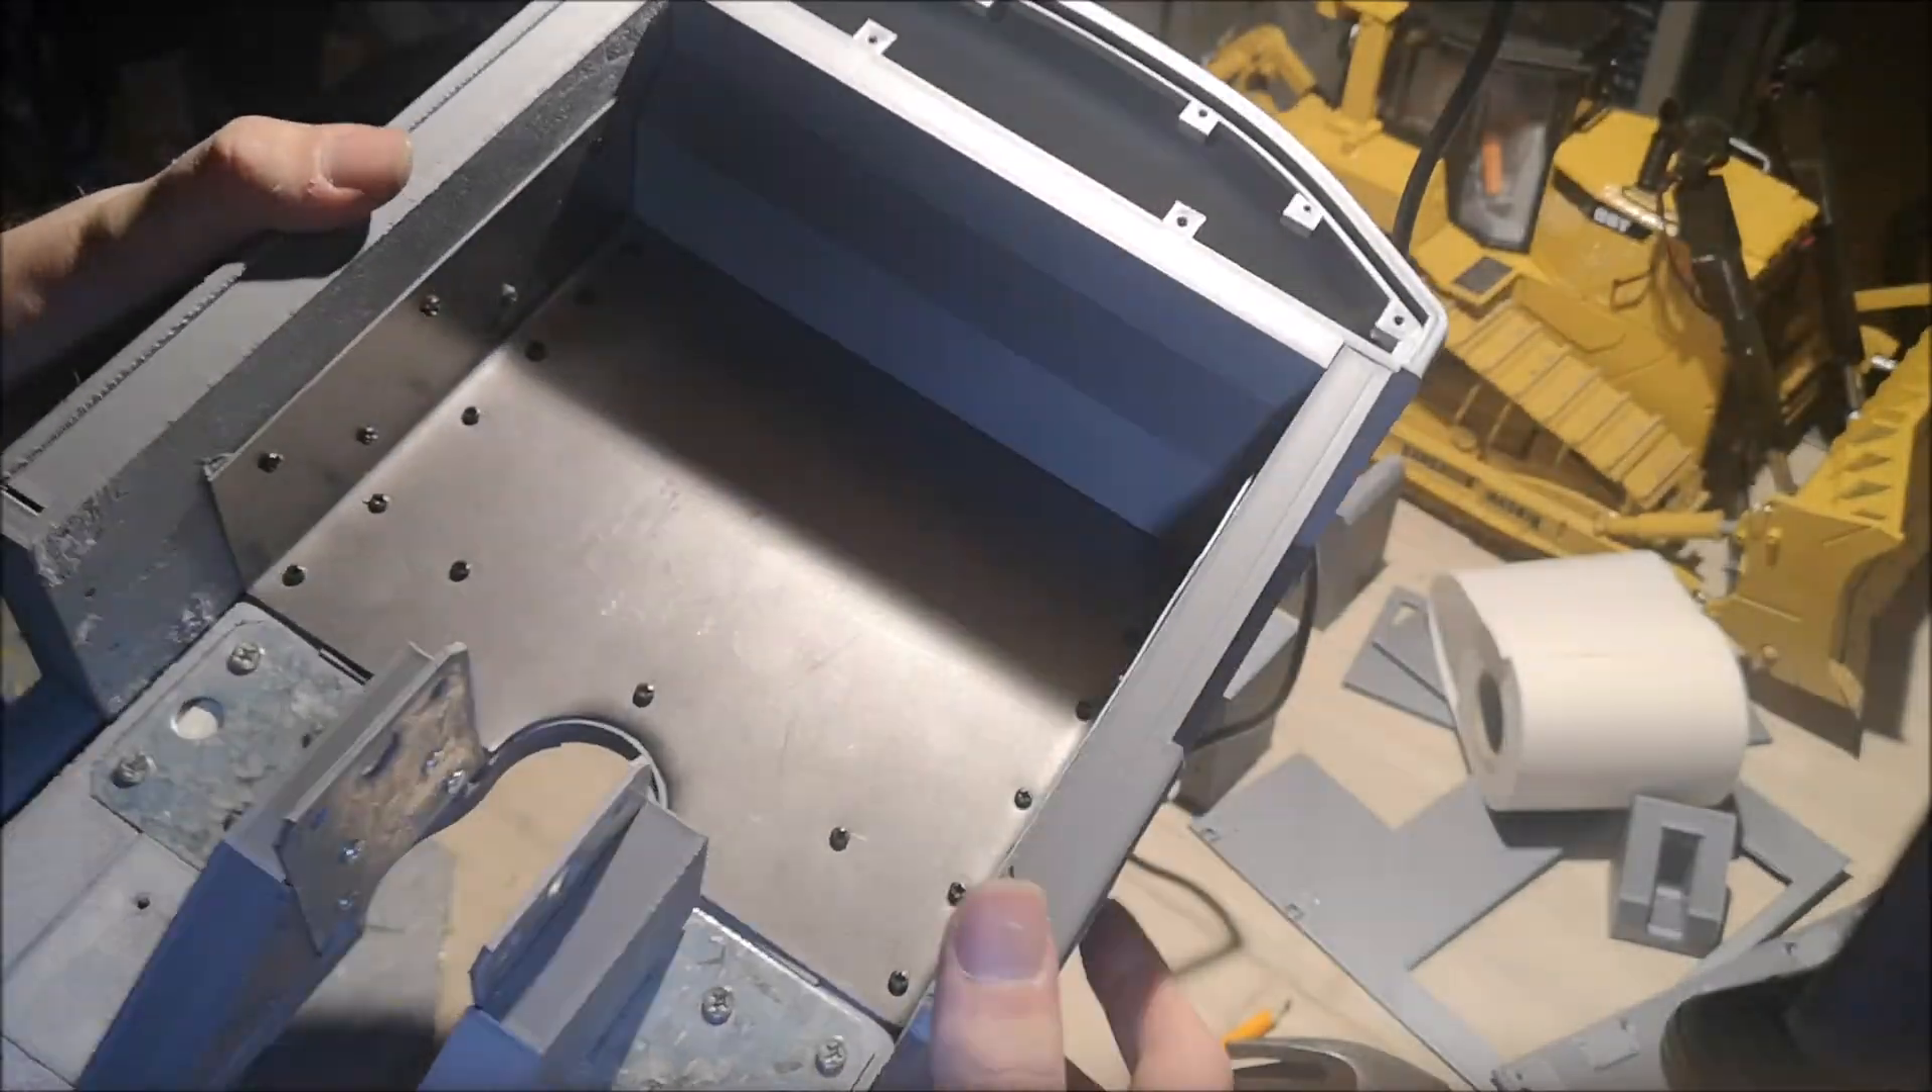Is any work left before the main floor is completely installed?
No.